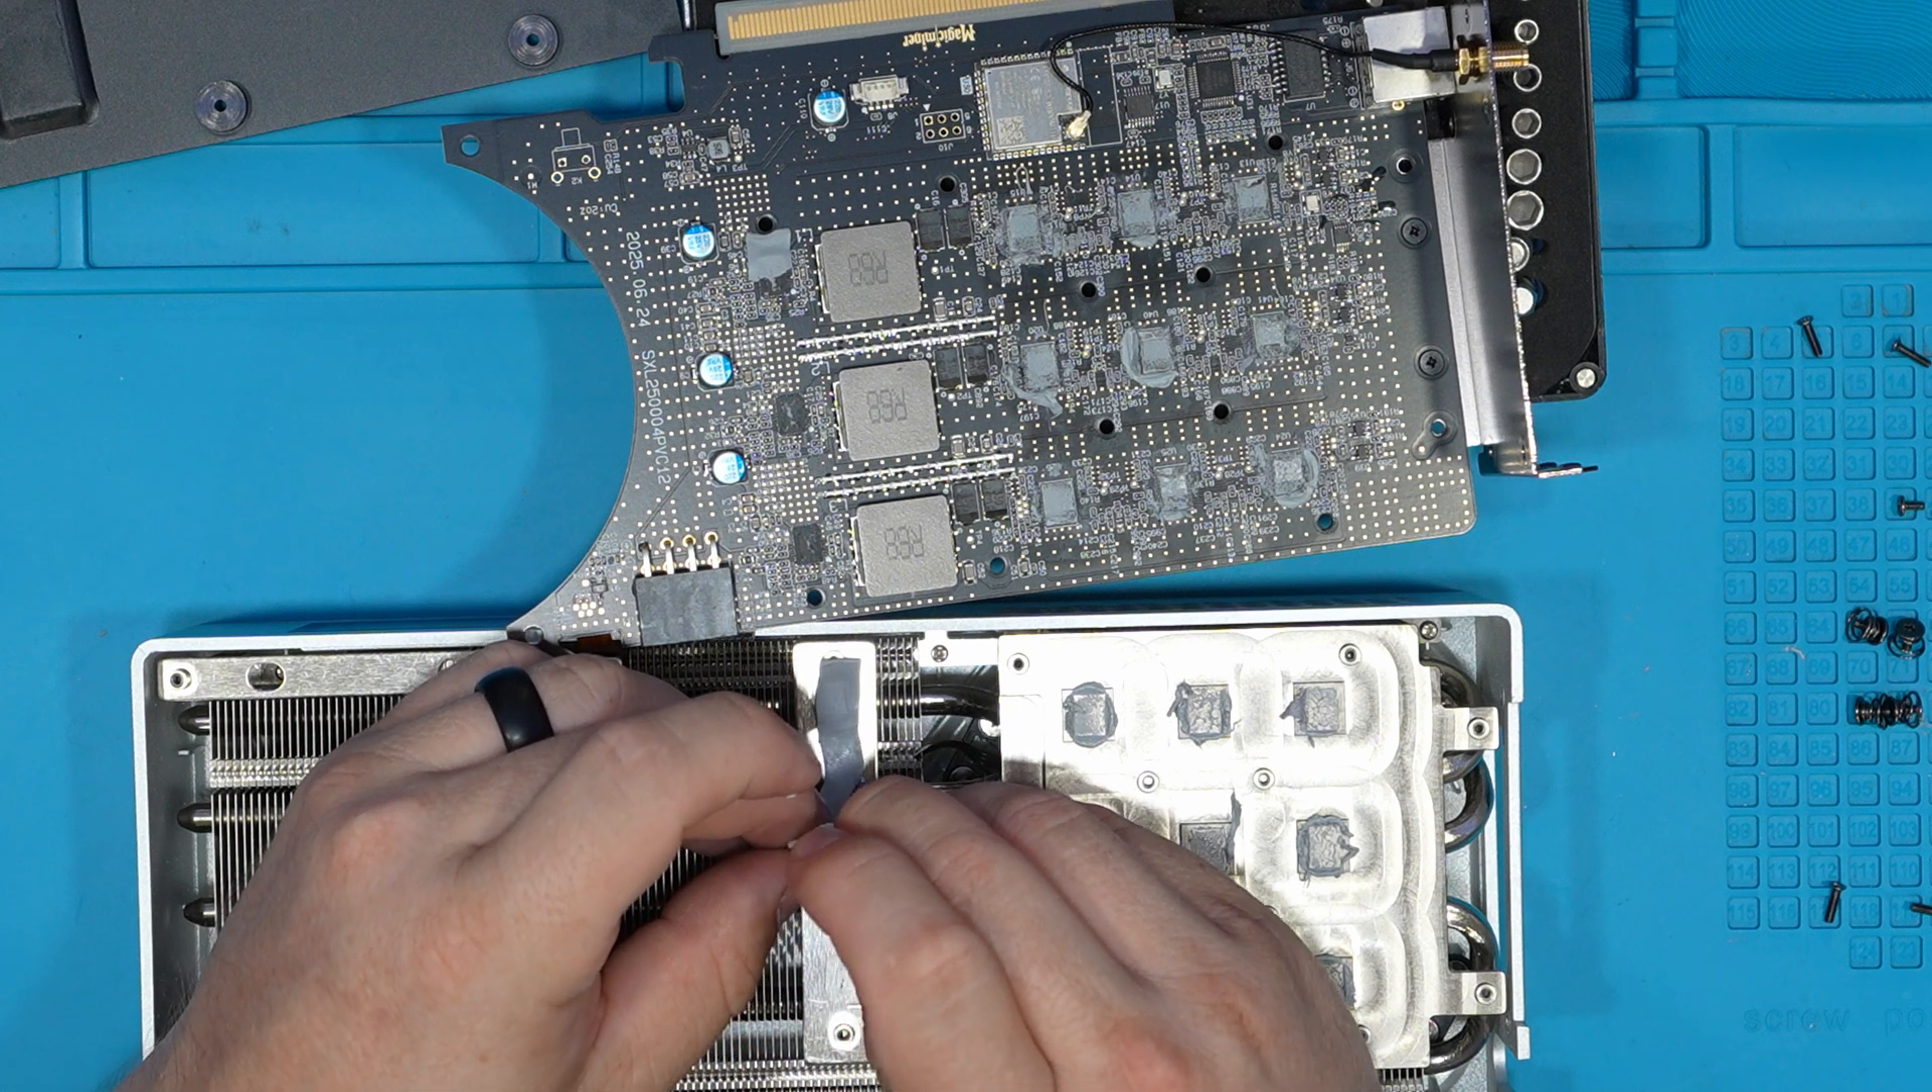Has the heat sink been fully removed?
Yes.